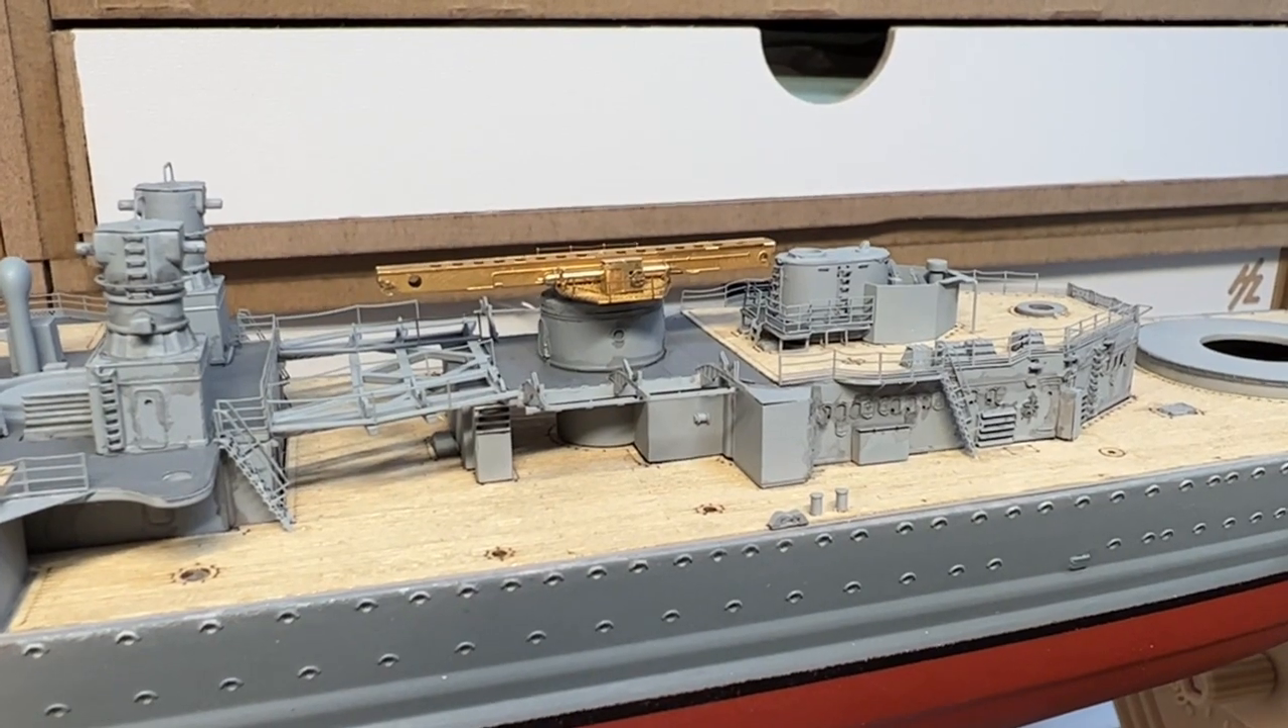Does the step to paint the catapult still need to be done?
Yes.